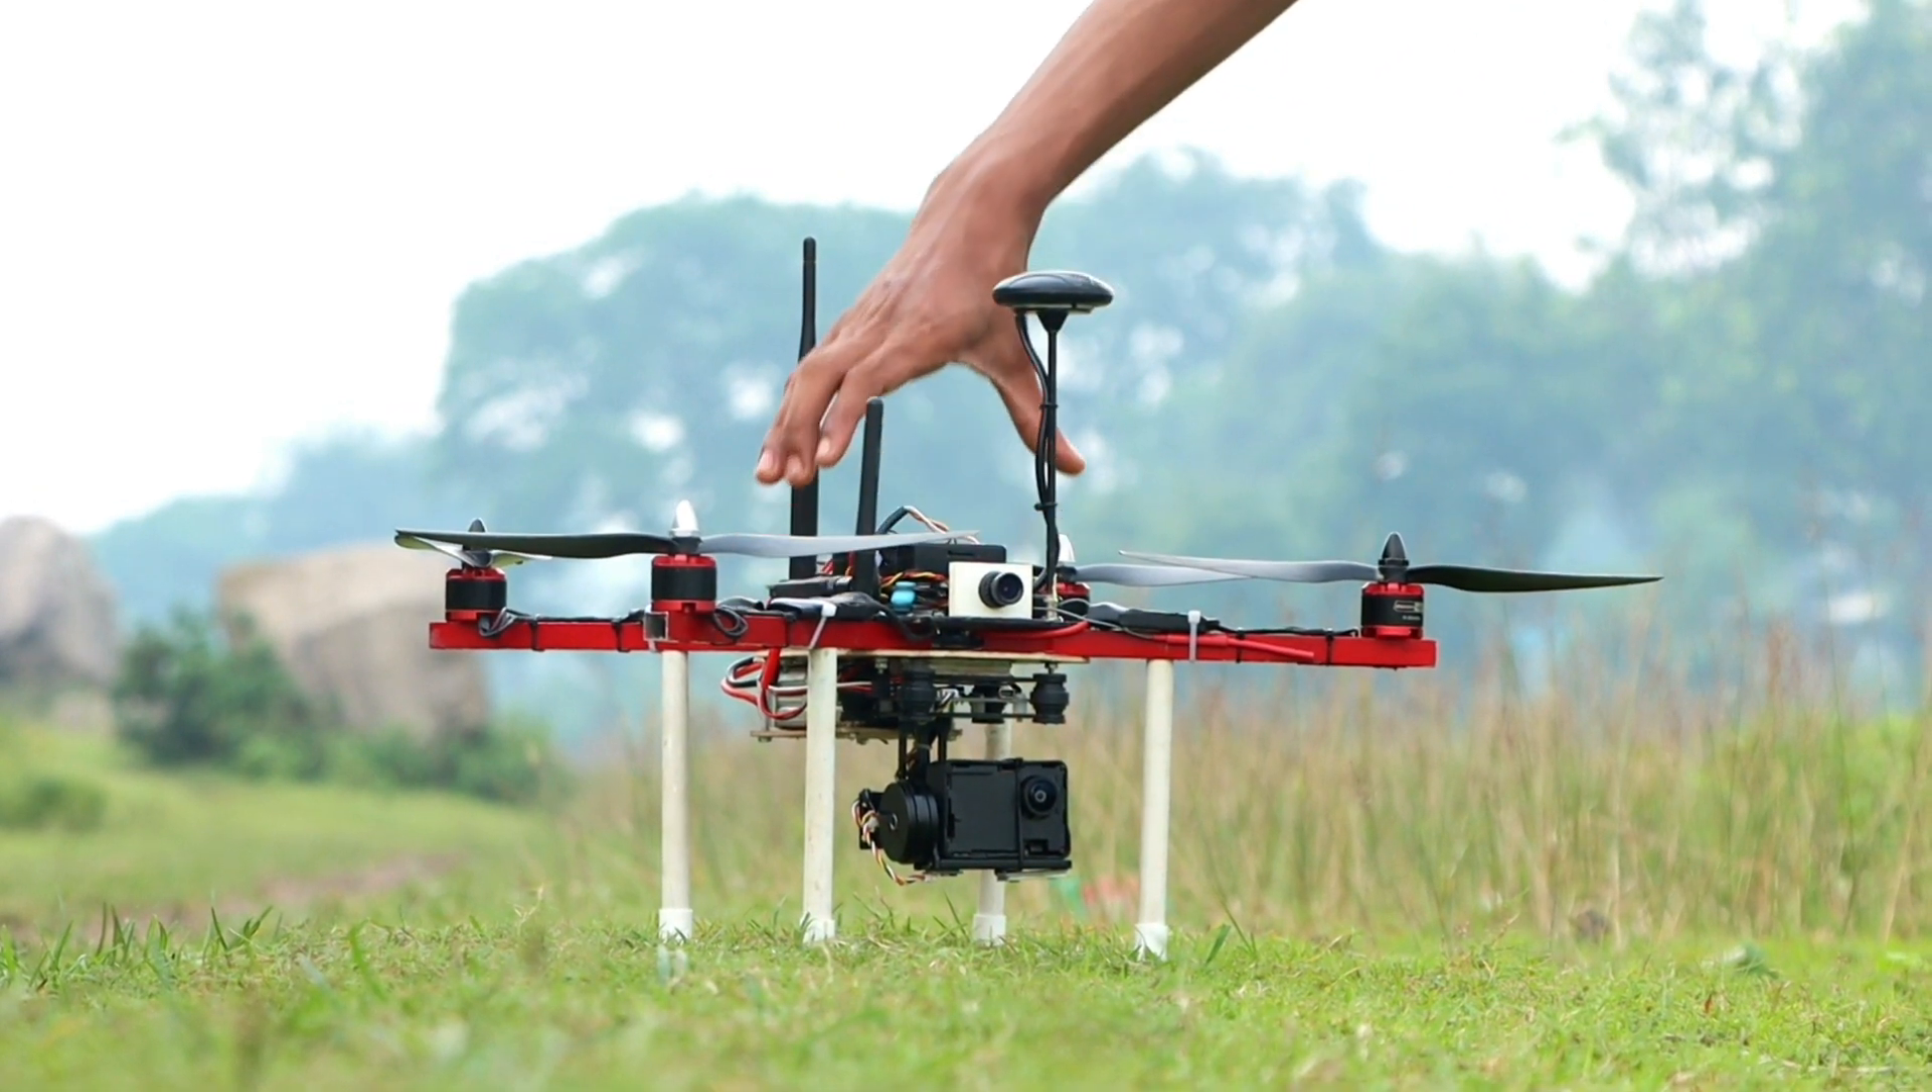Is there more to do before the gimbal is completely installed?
No.